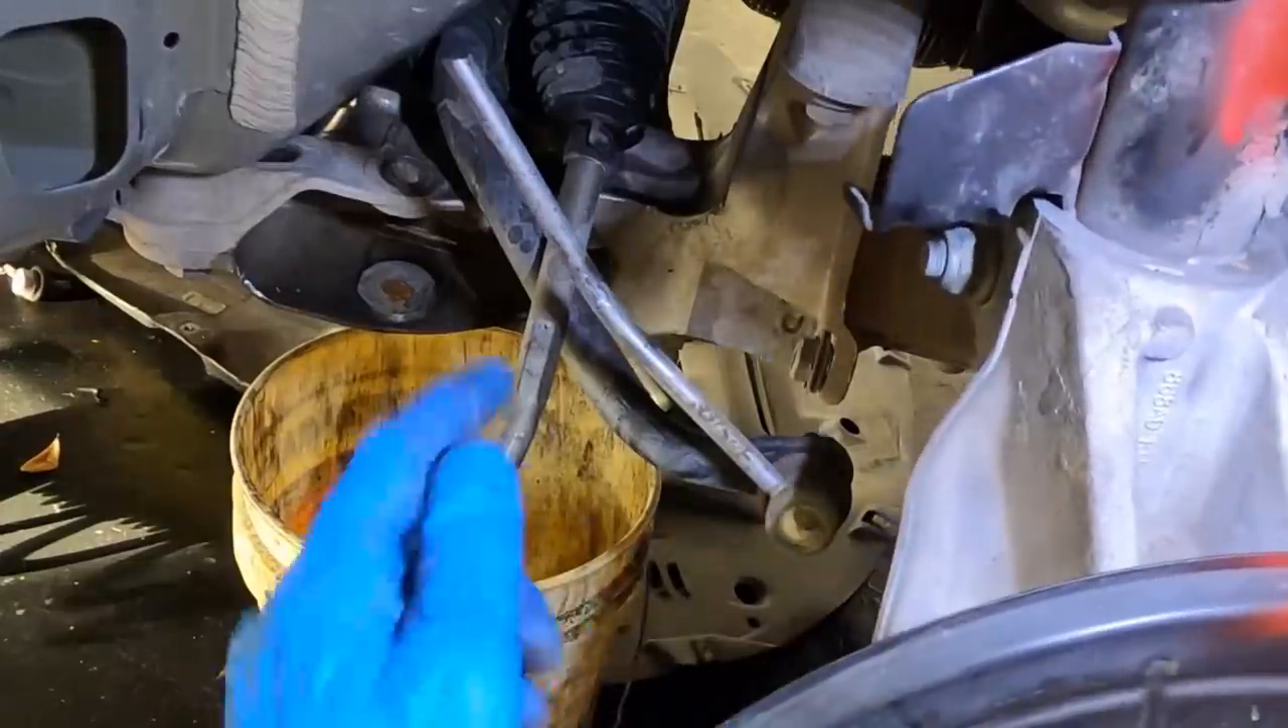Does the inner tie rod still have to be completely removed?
Yes.